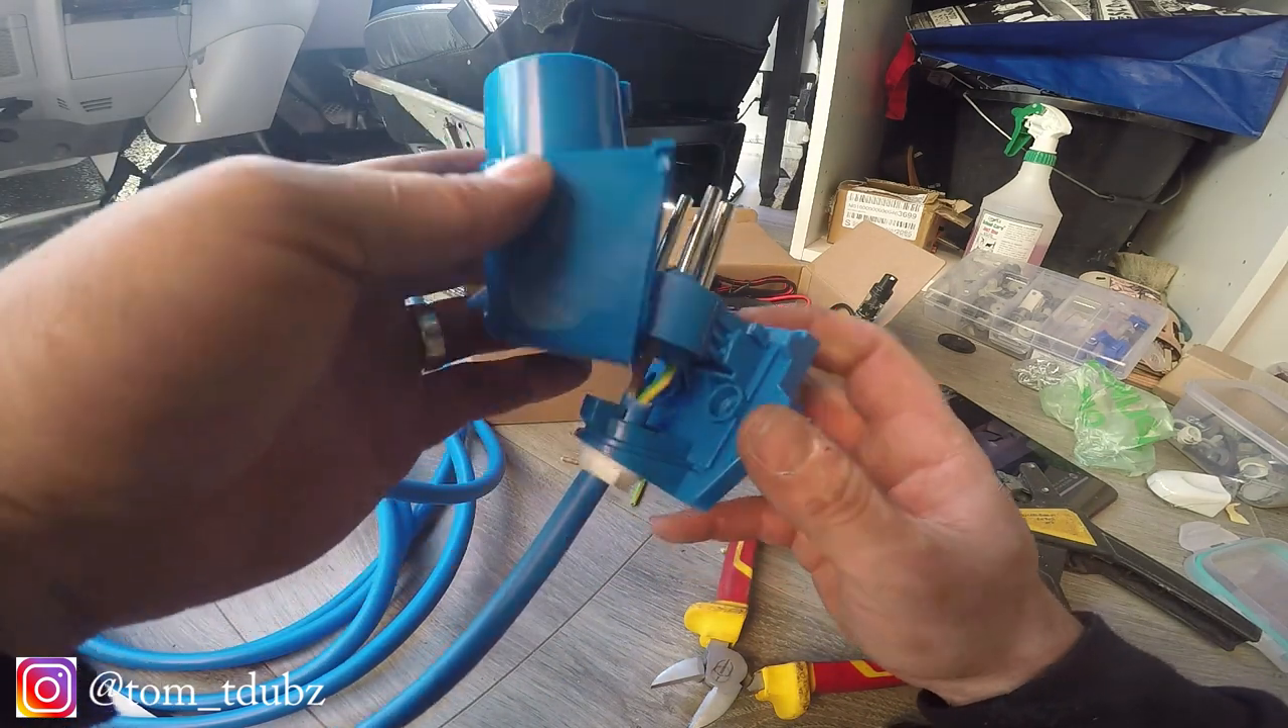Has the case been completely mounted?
No.